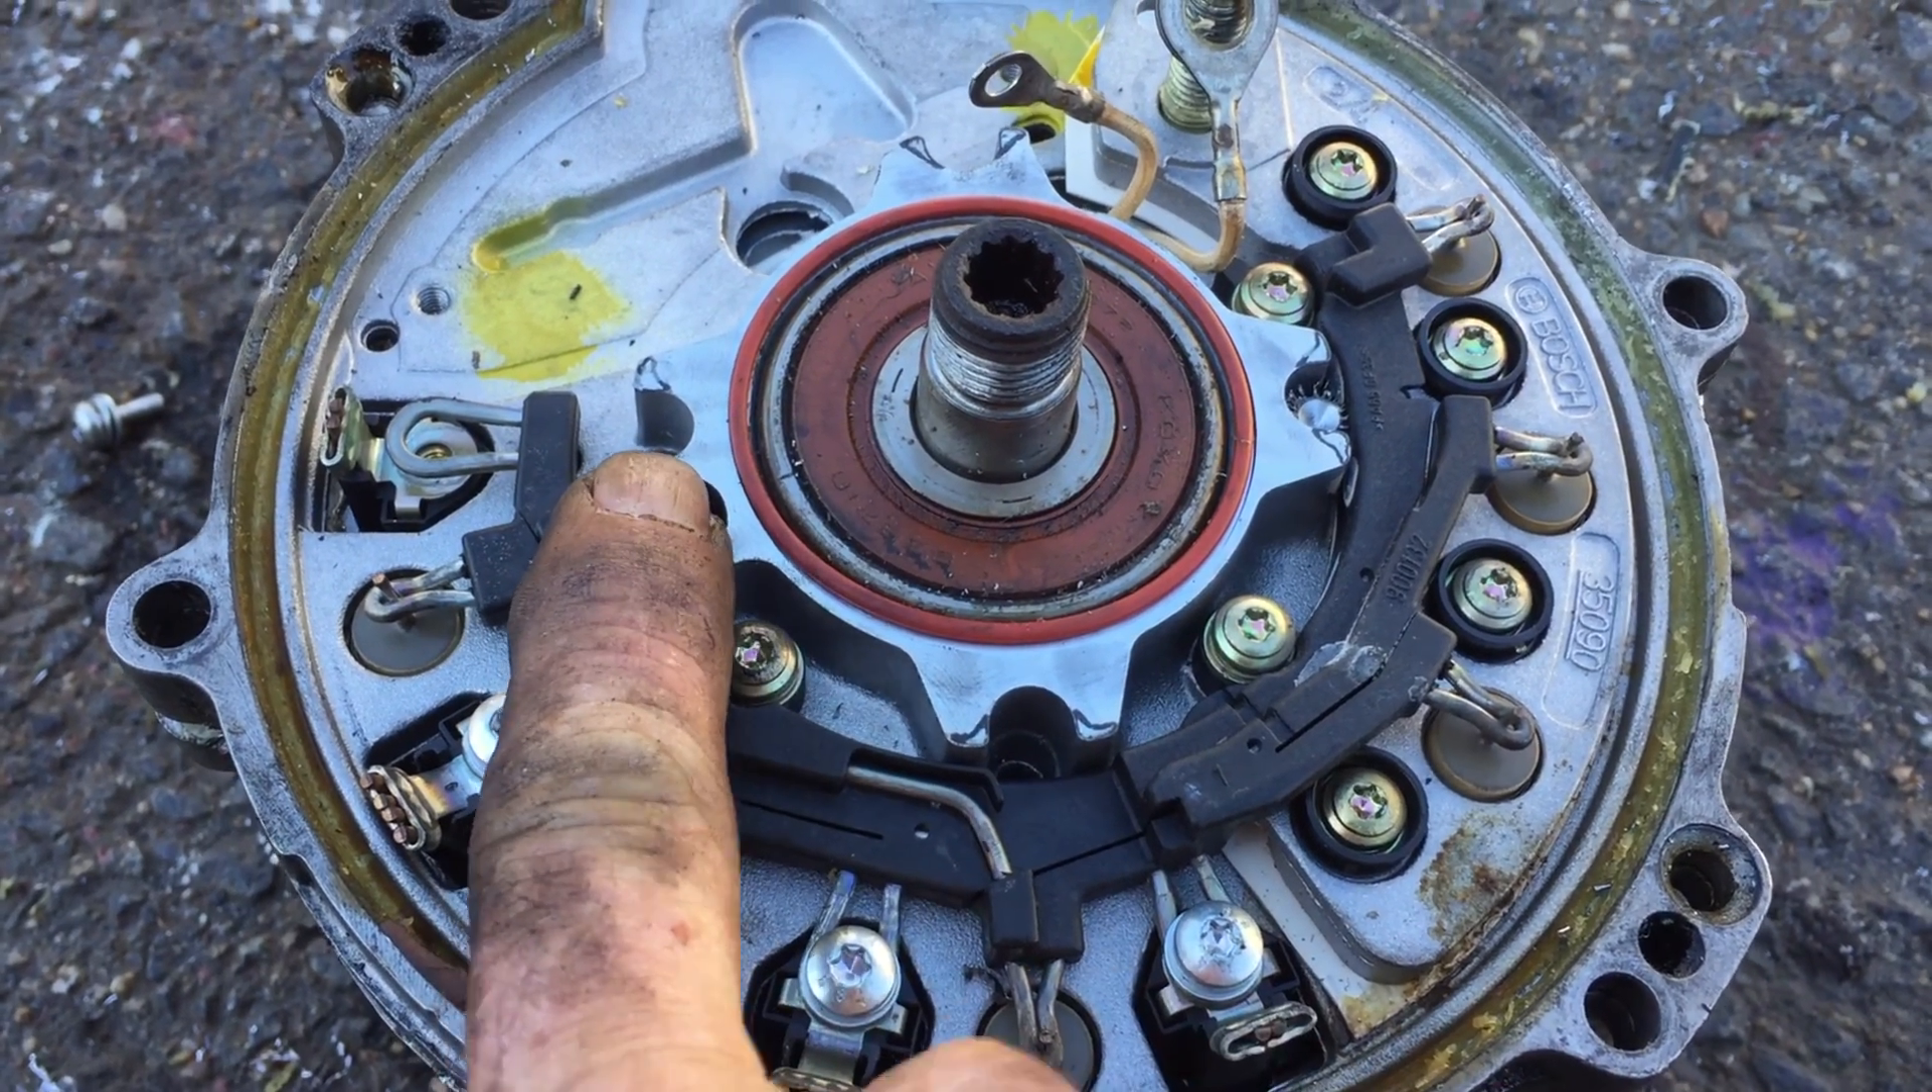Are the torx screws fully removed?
No.